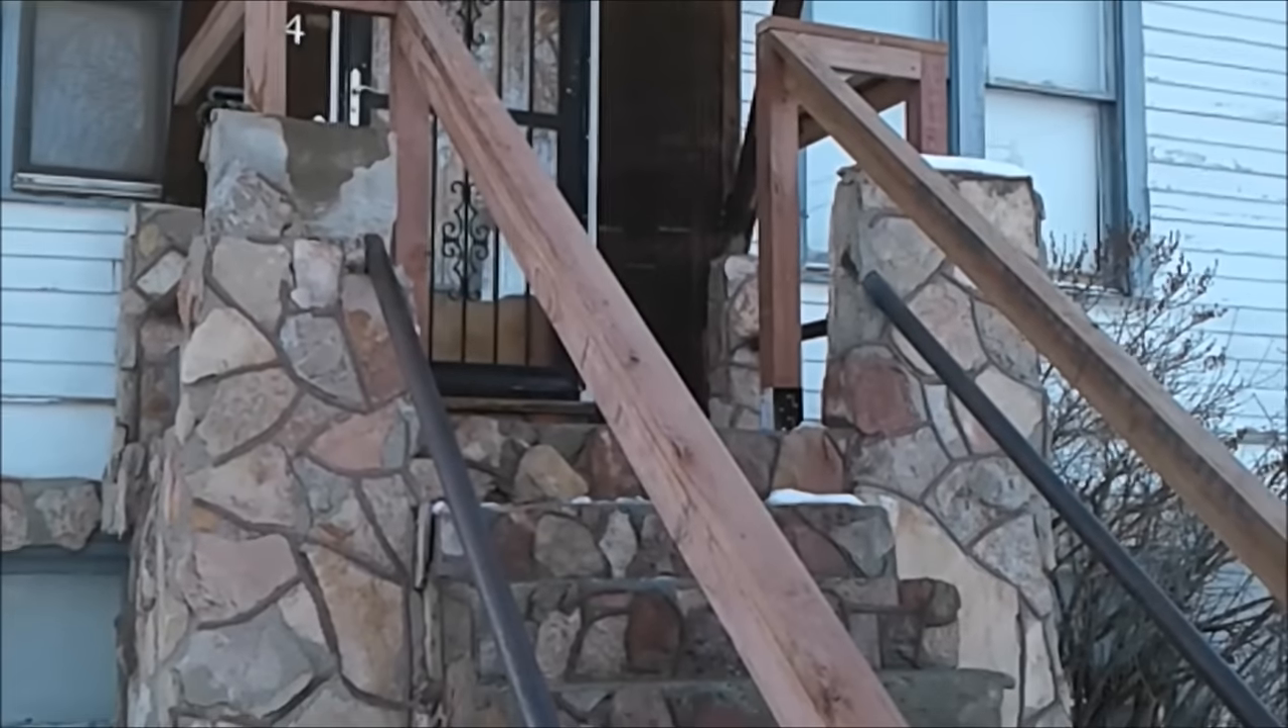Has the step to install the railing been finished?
Yes.